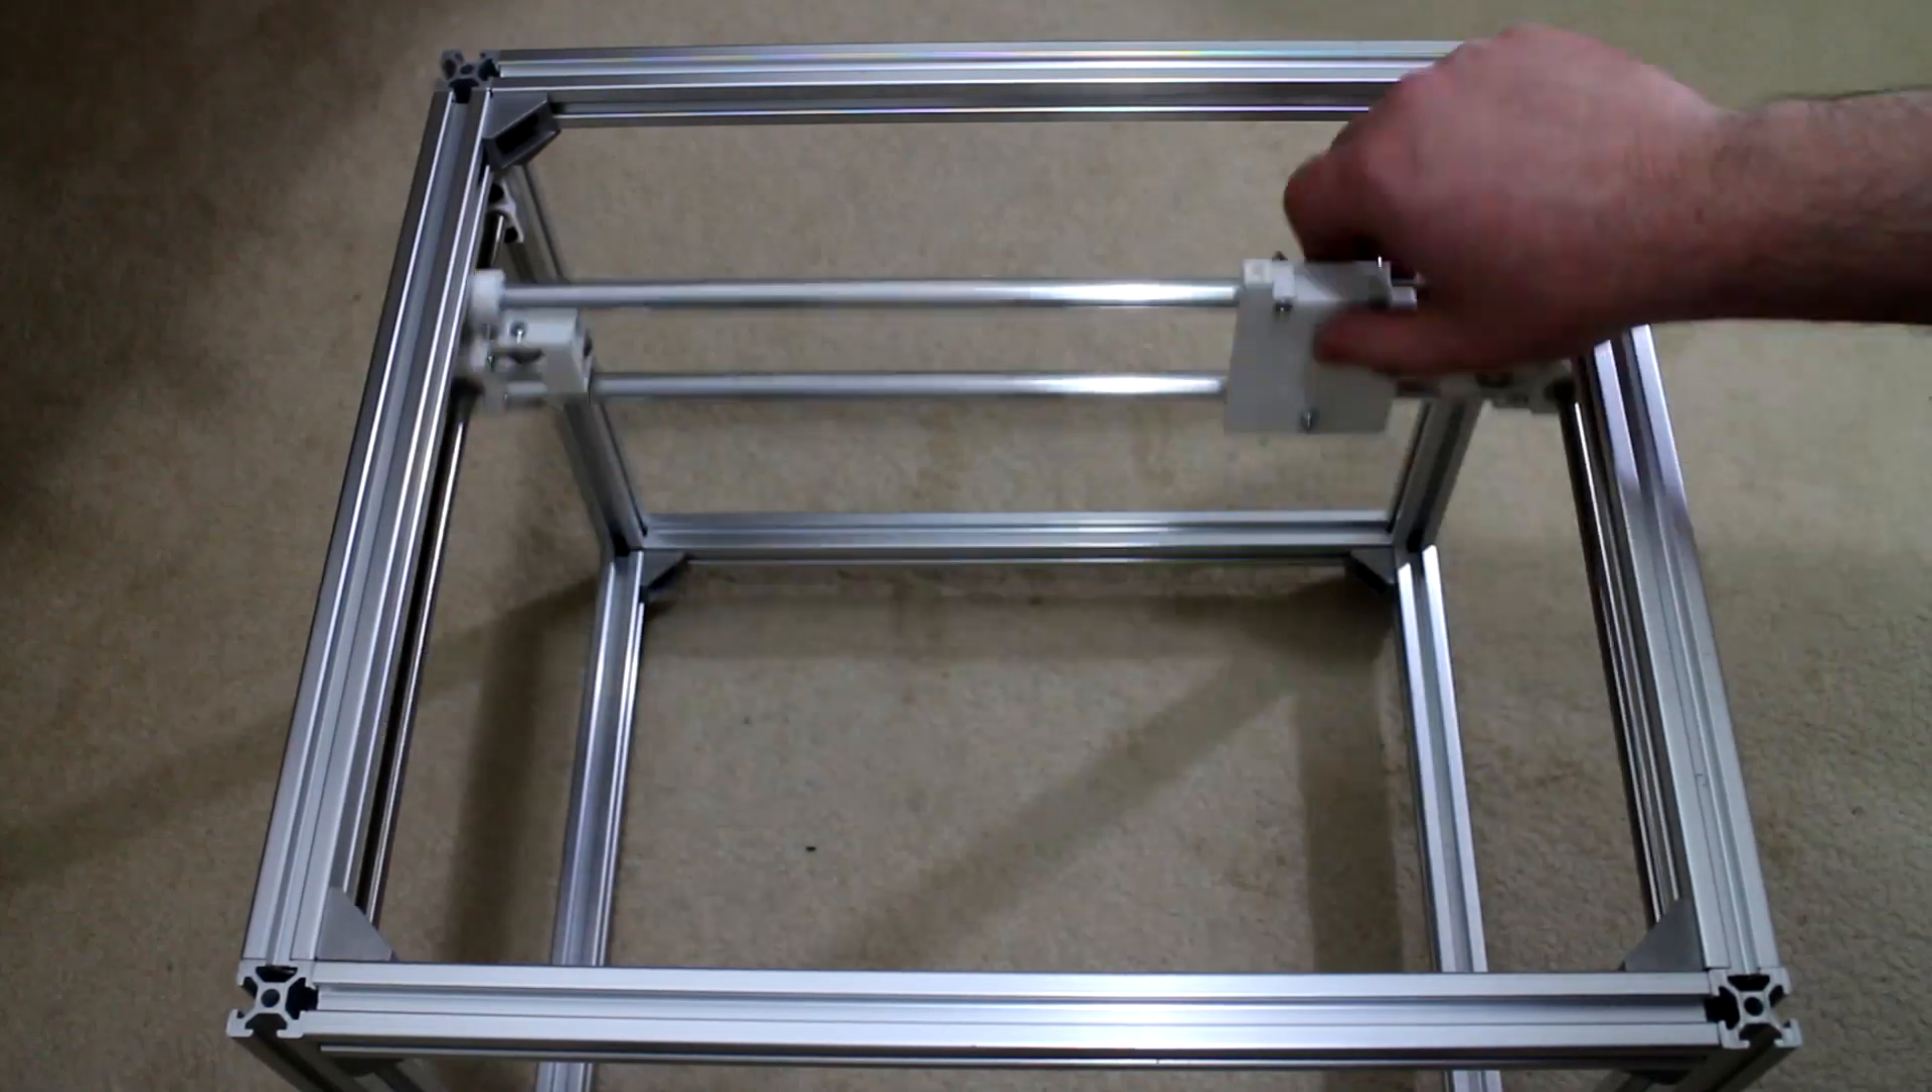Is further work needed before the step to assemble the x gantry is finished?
No.